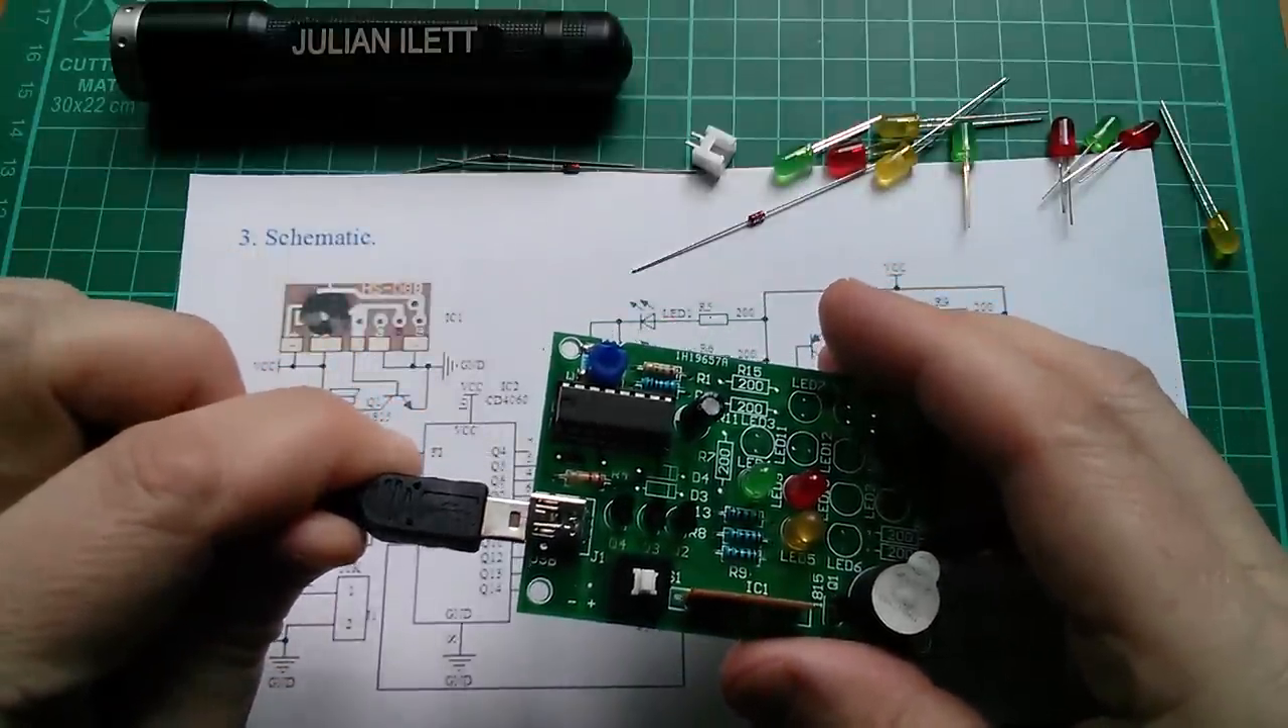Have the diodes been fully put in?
No.